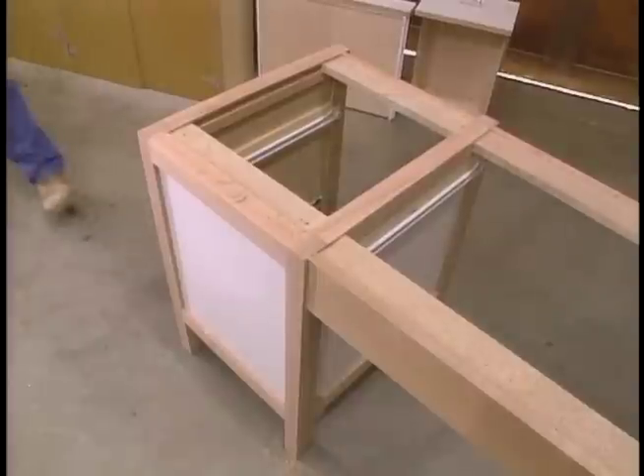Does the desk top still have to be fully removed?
No.